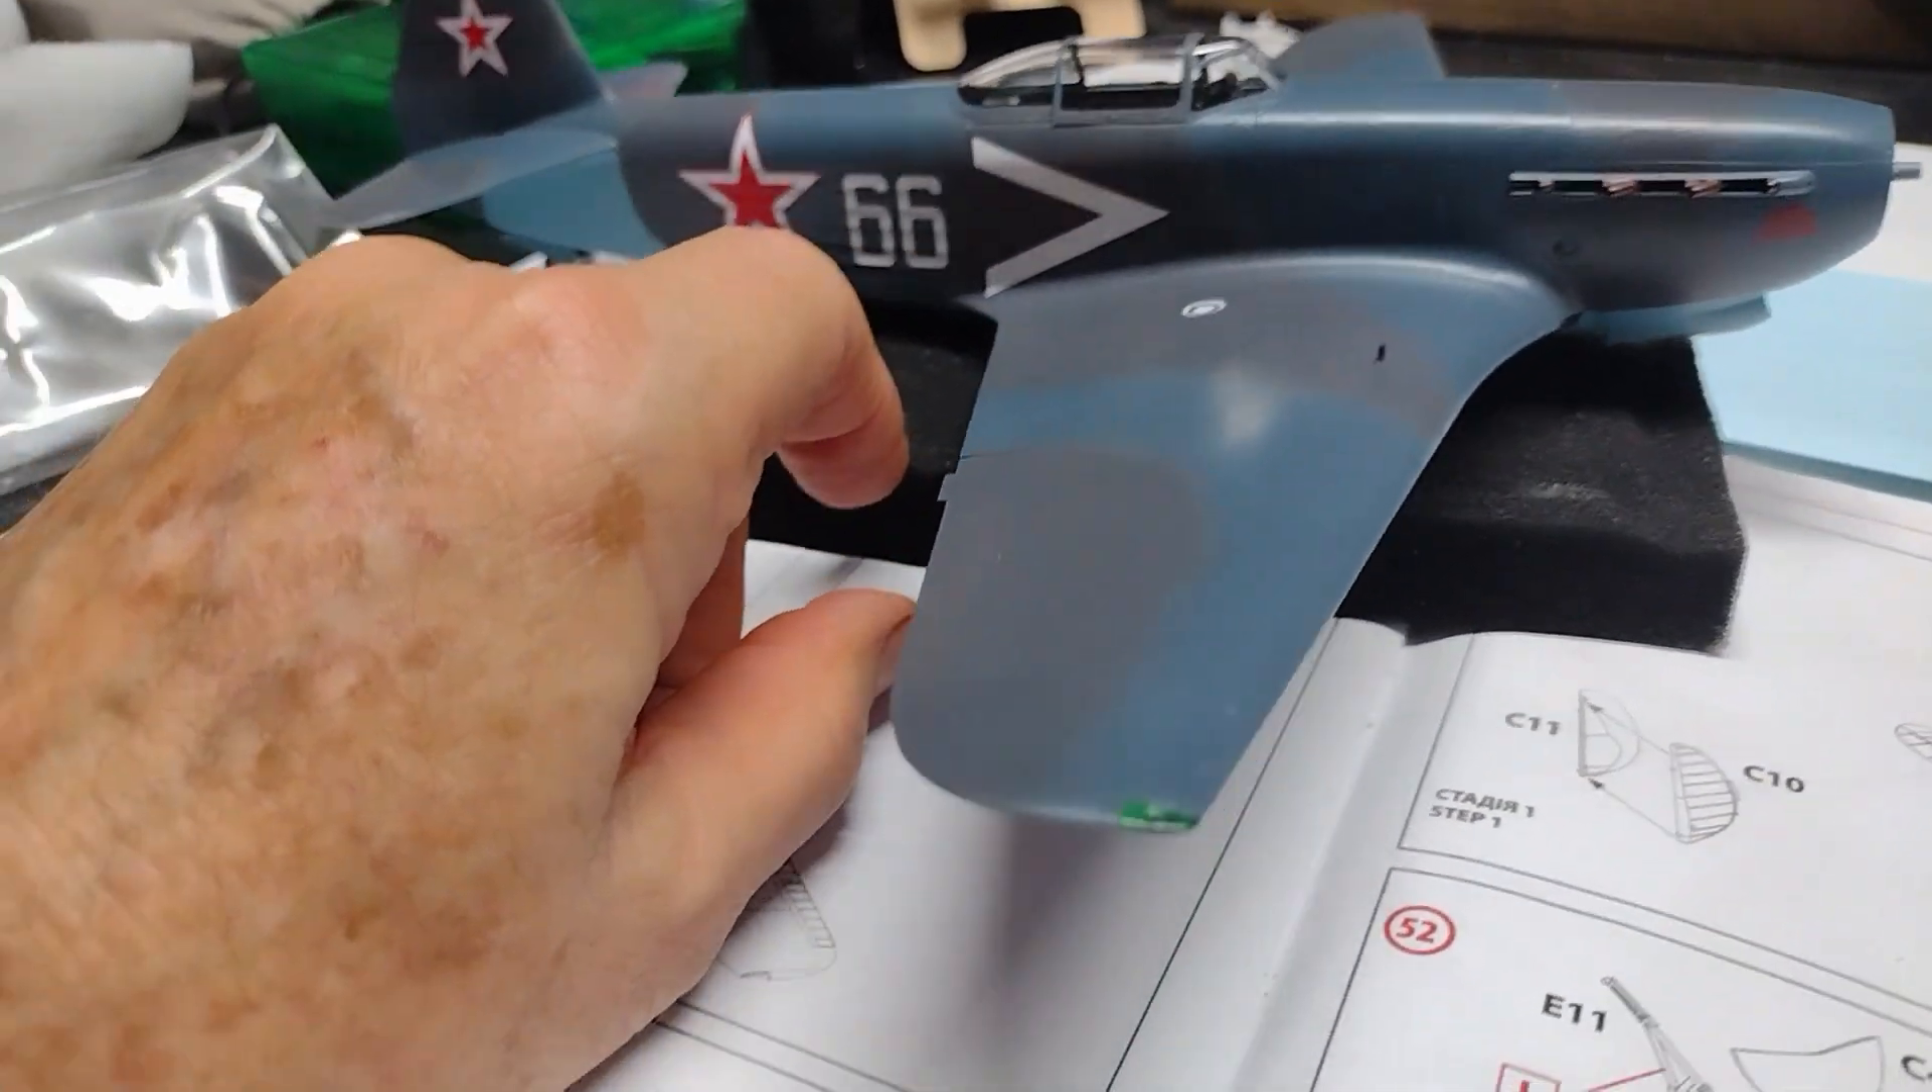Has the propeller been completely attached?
No.